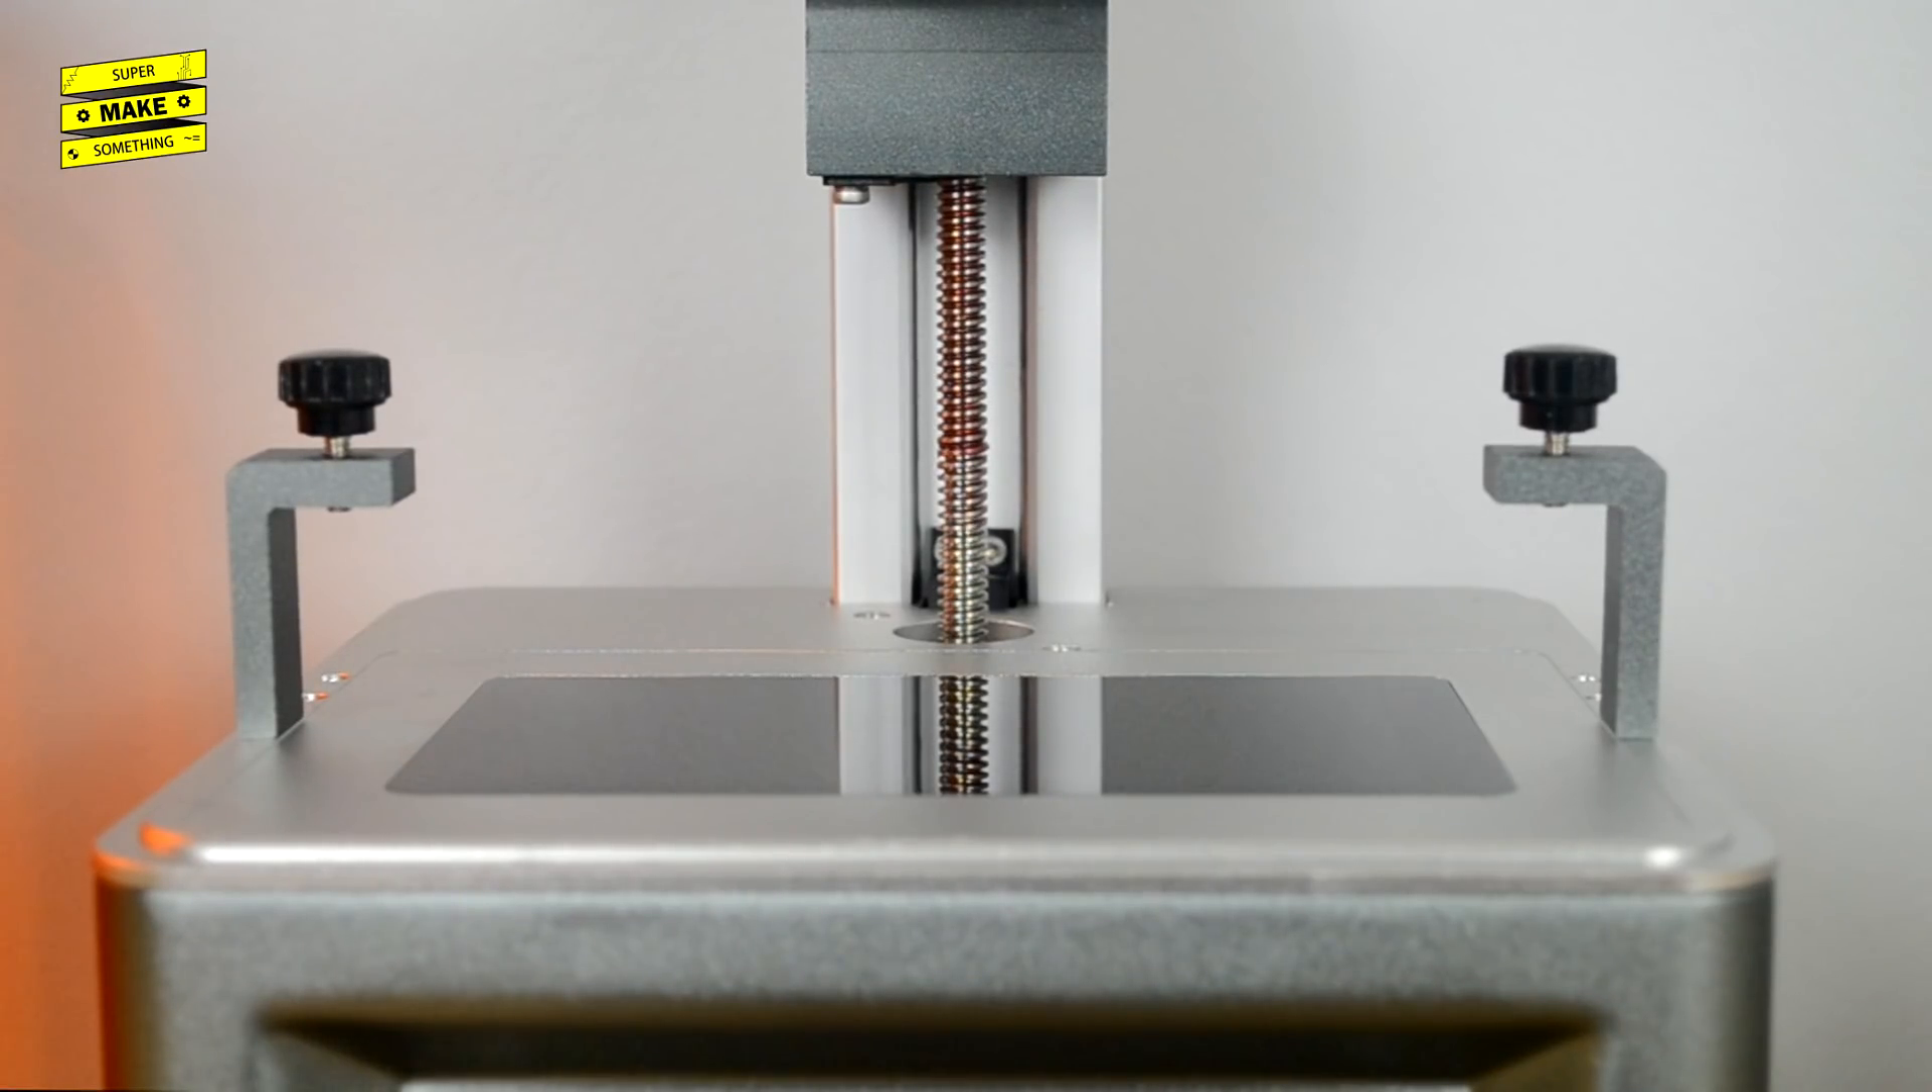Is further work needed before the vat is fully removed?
No.